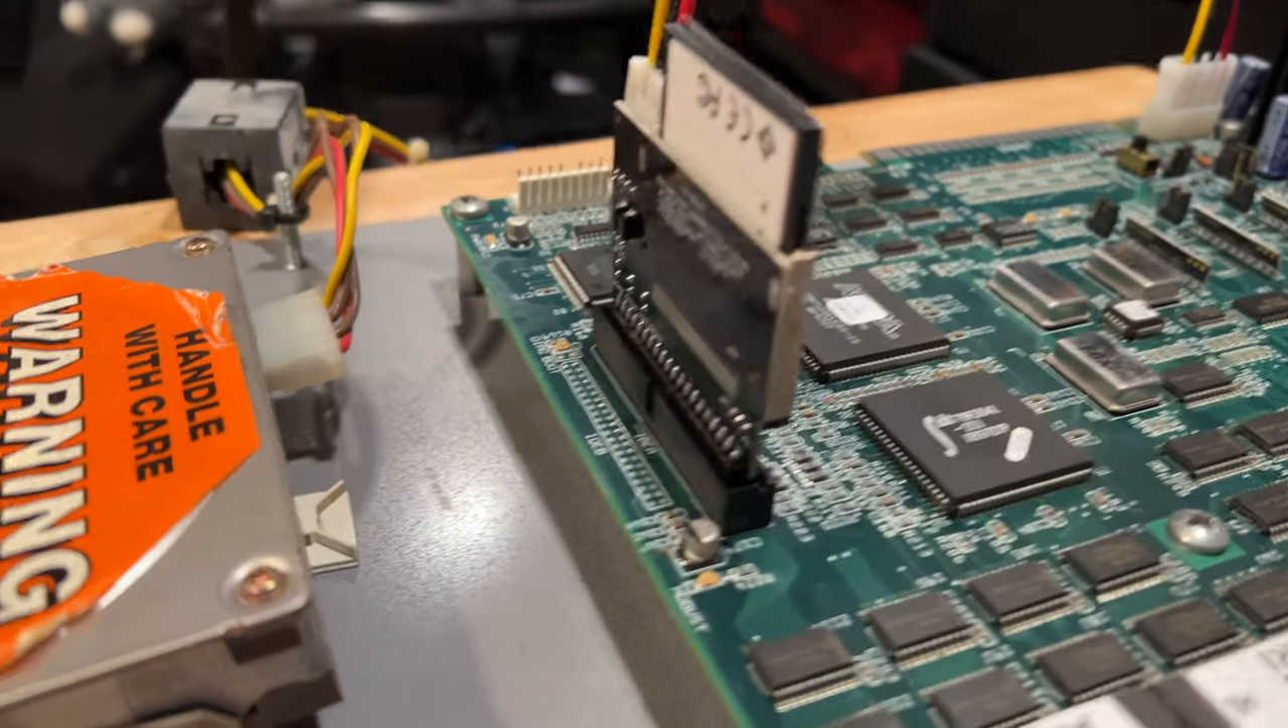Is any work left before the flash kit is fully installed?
No.